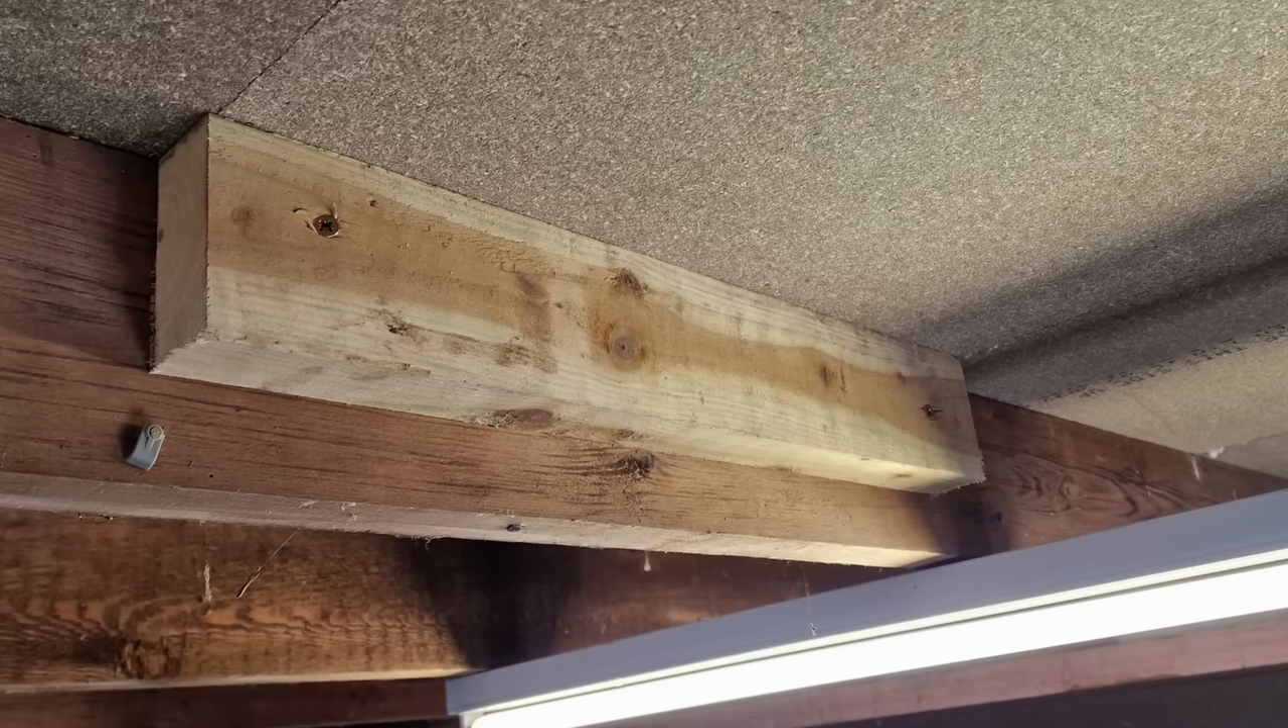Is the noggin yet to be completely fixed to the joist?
No.